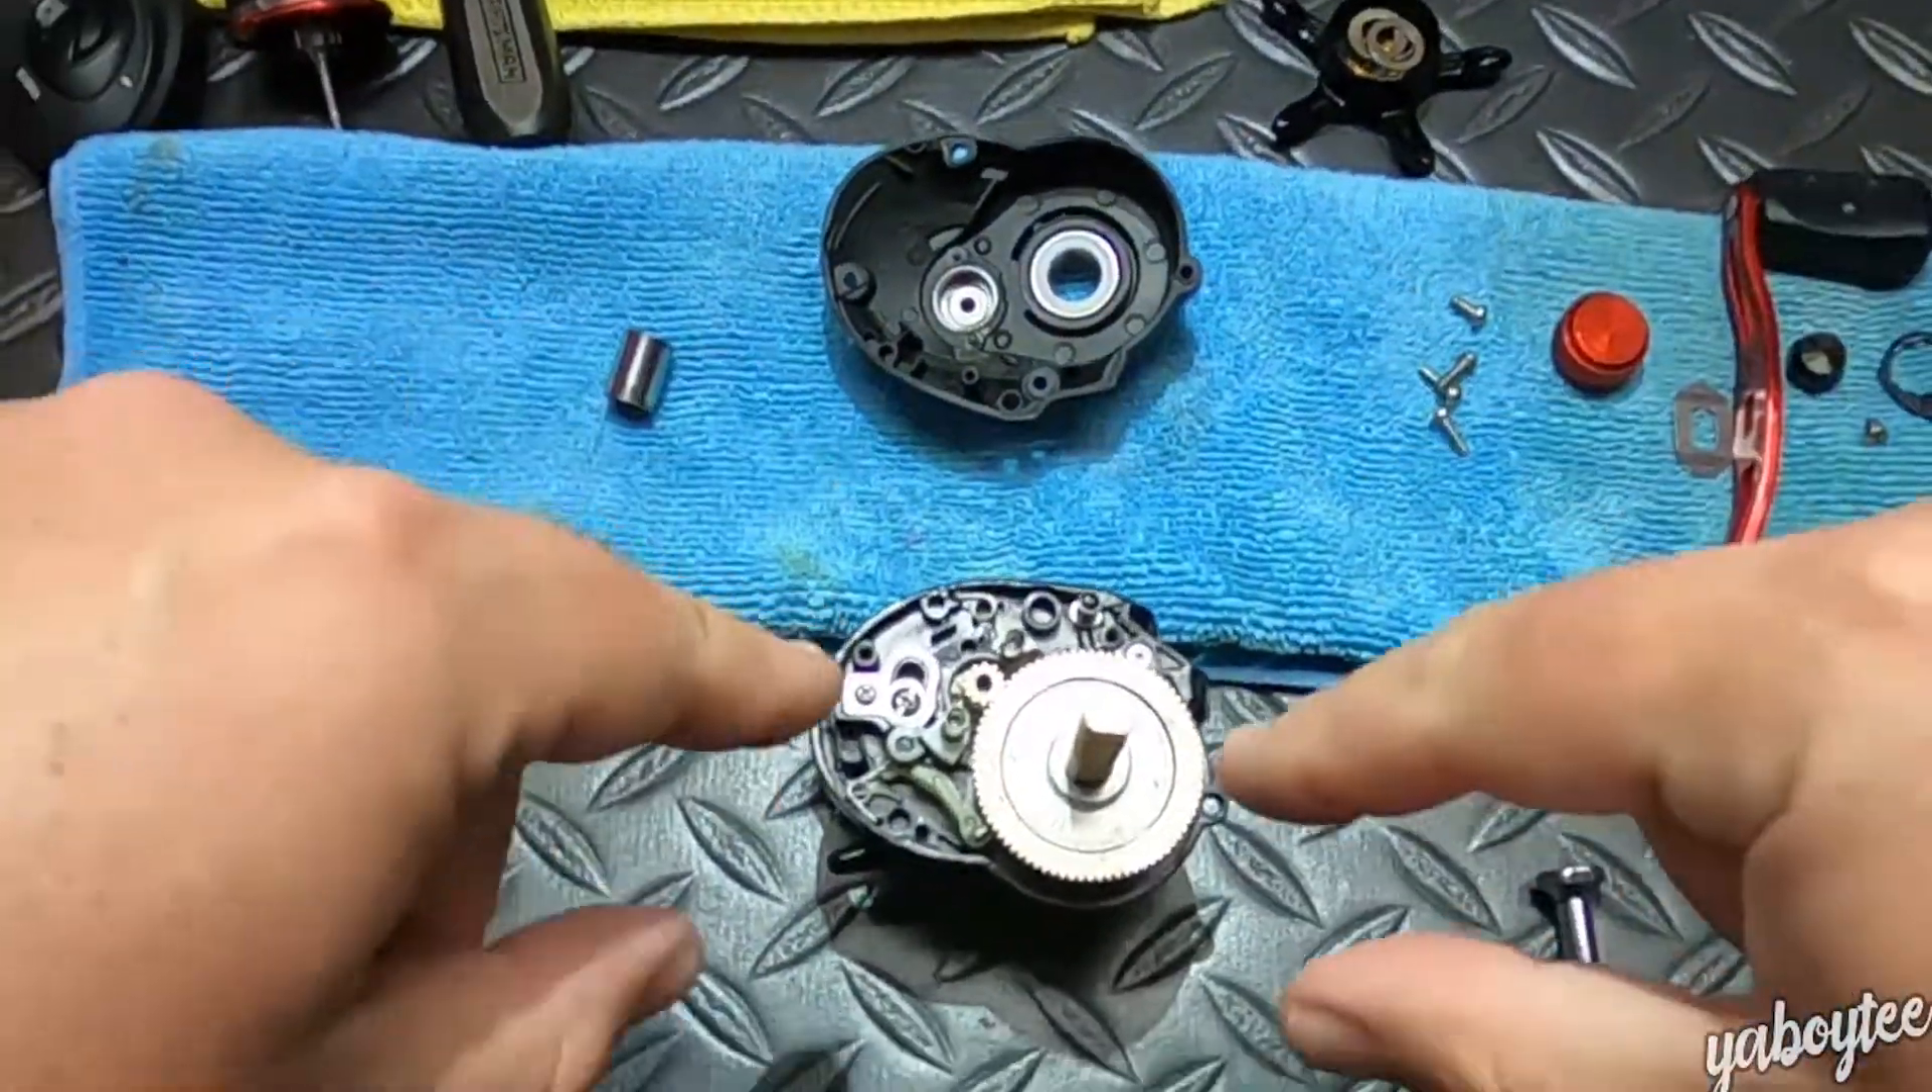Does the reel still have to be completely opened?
No.